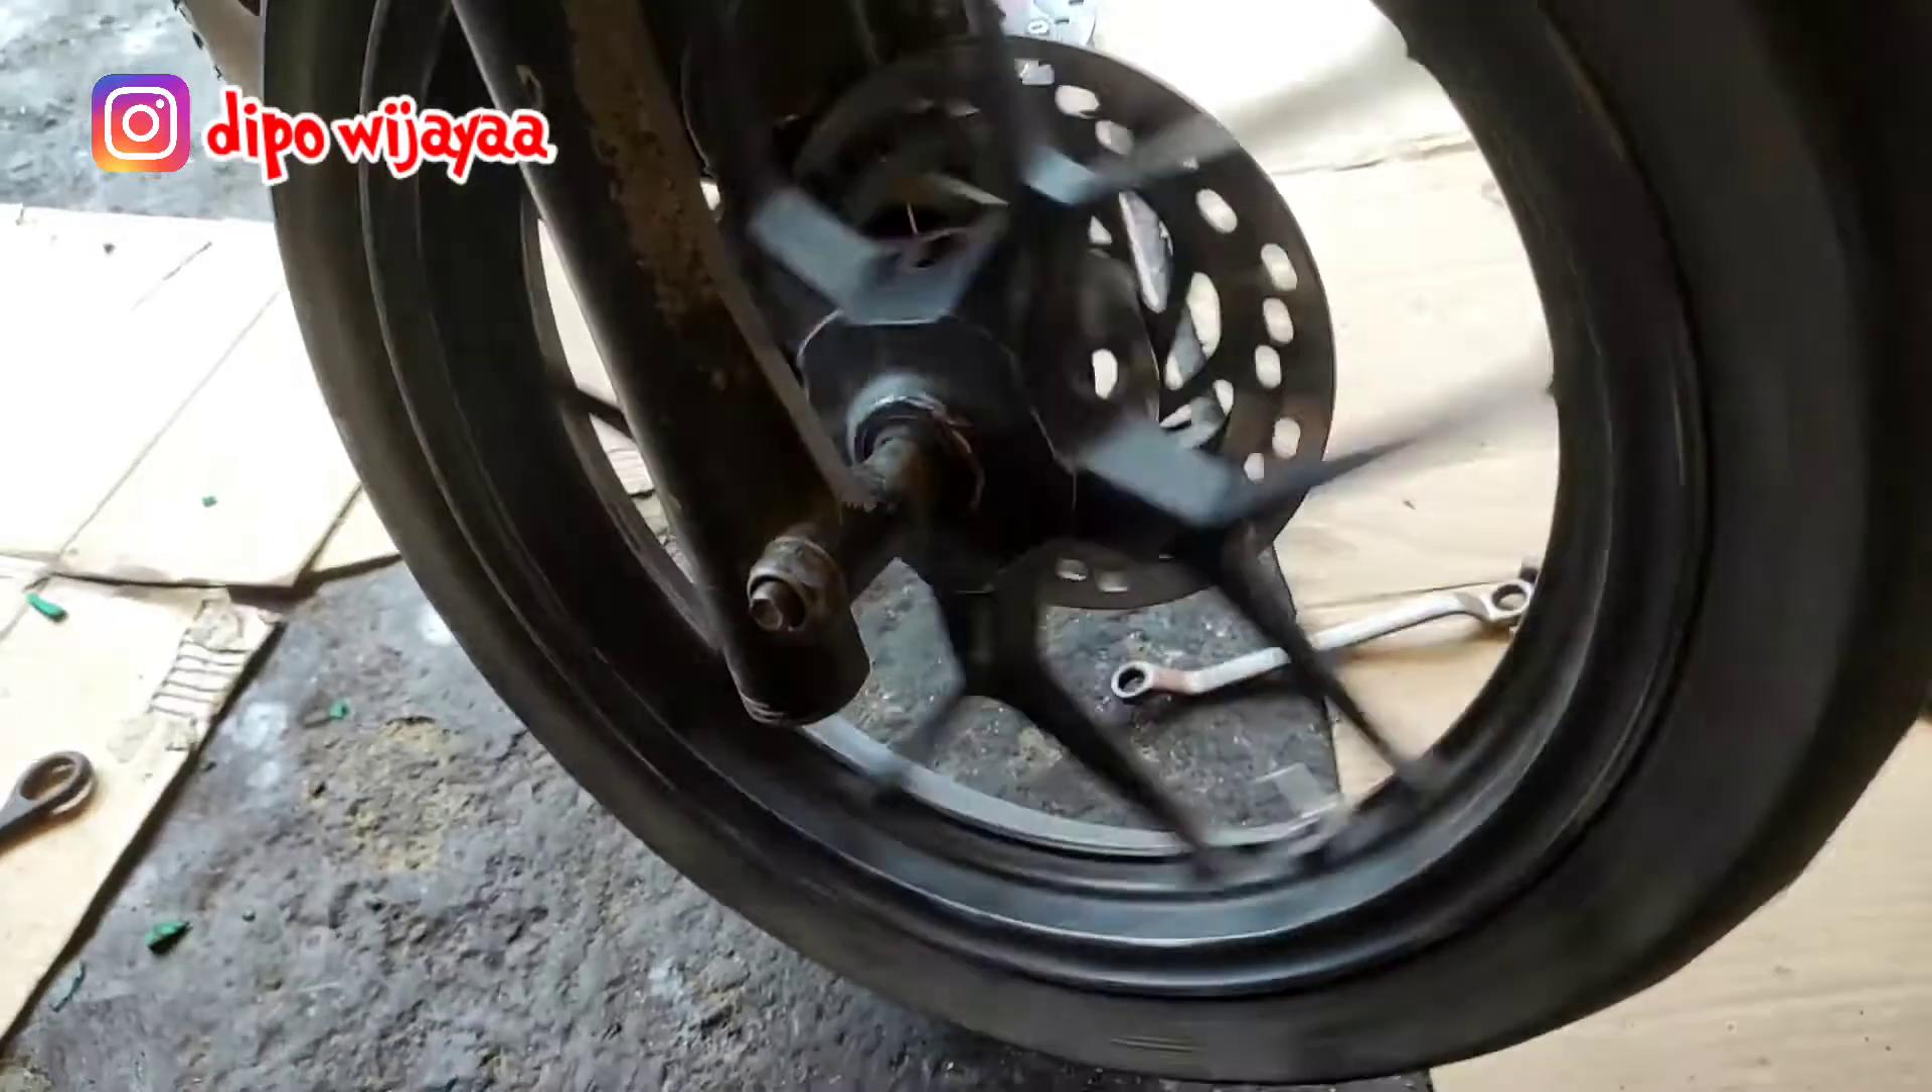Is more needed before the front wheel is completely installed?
No.